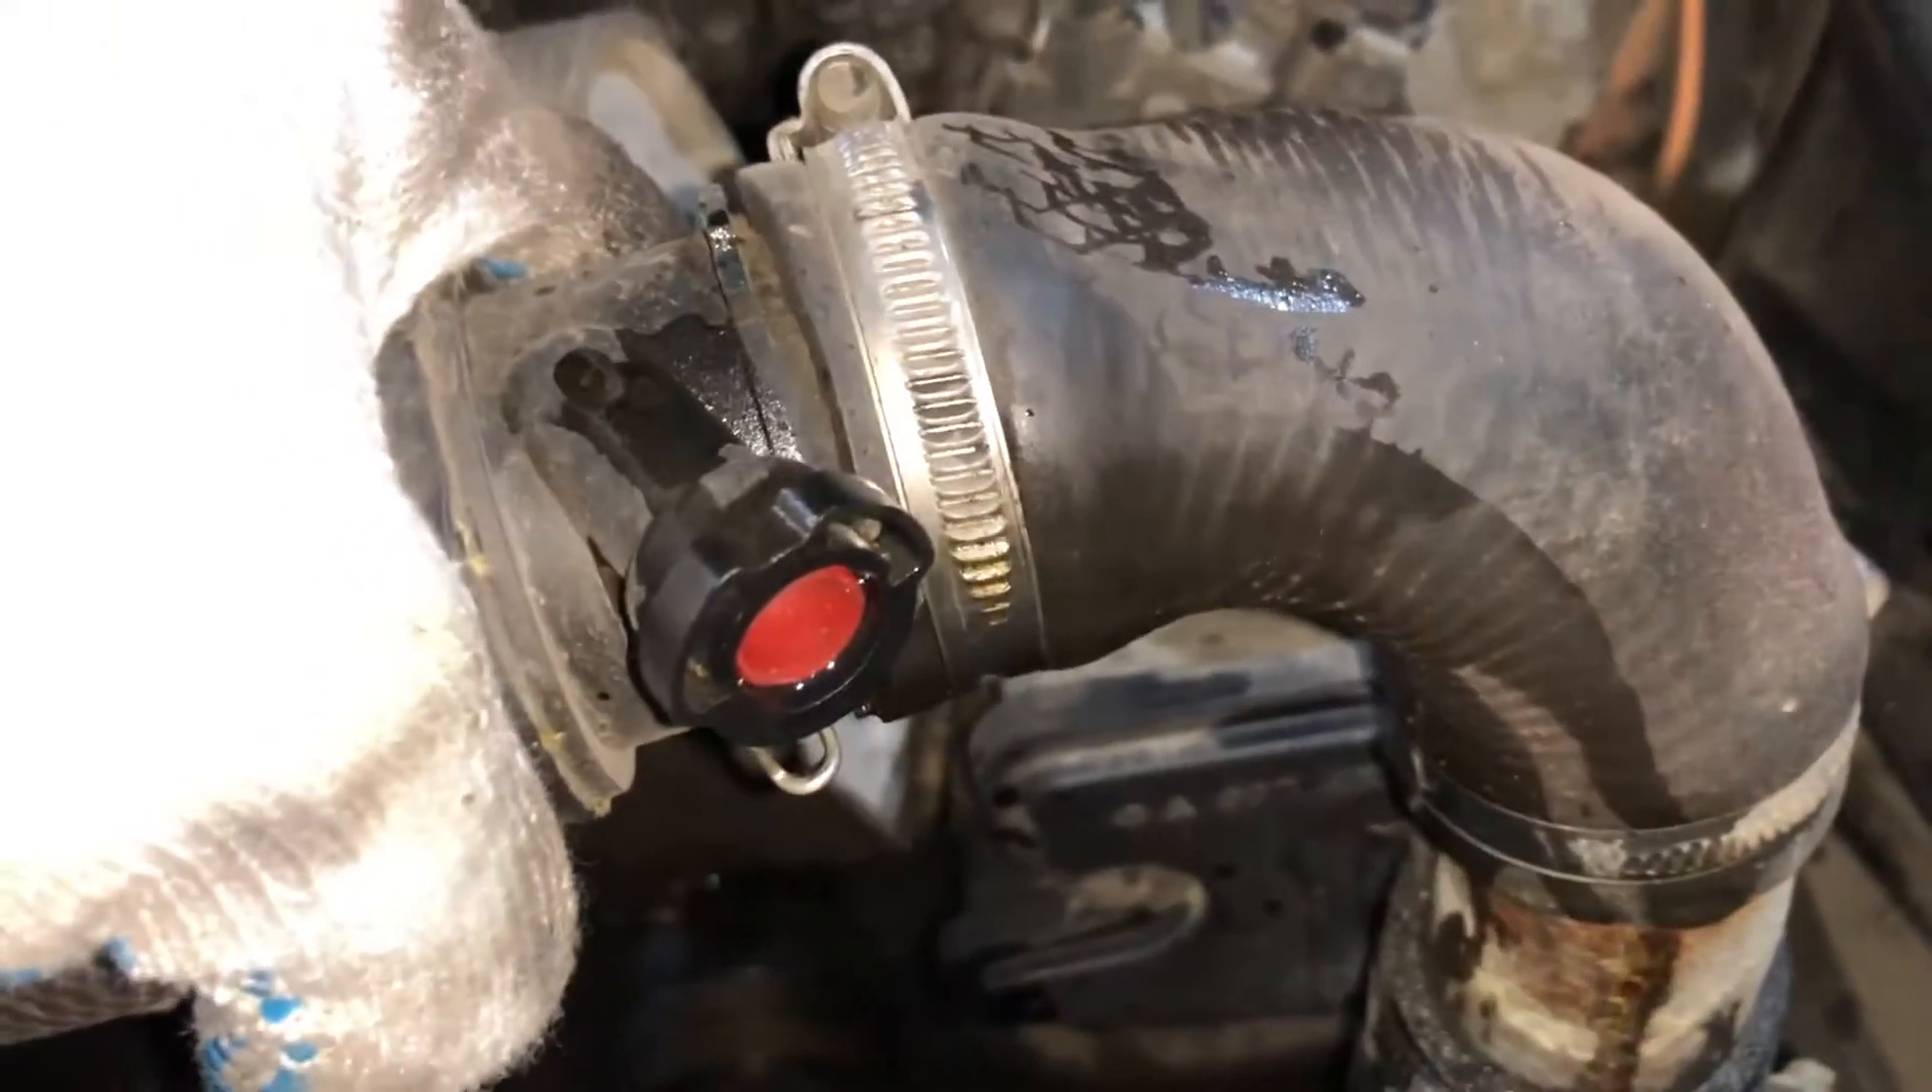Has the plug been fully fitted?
Yes.